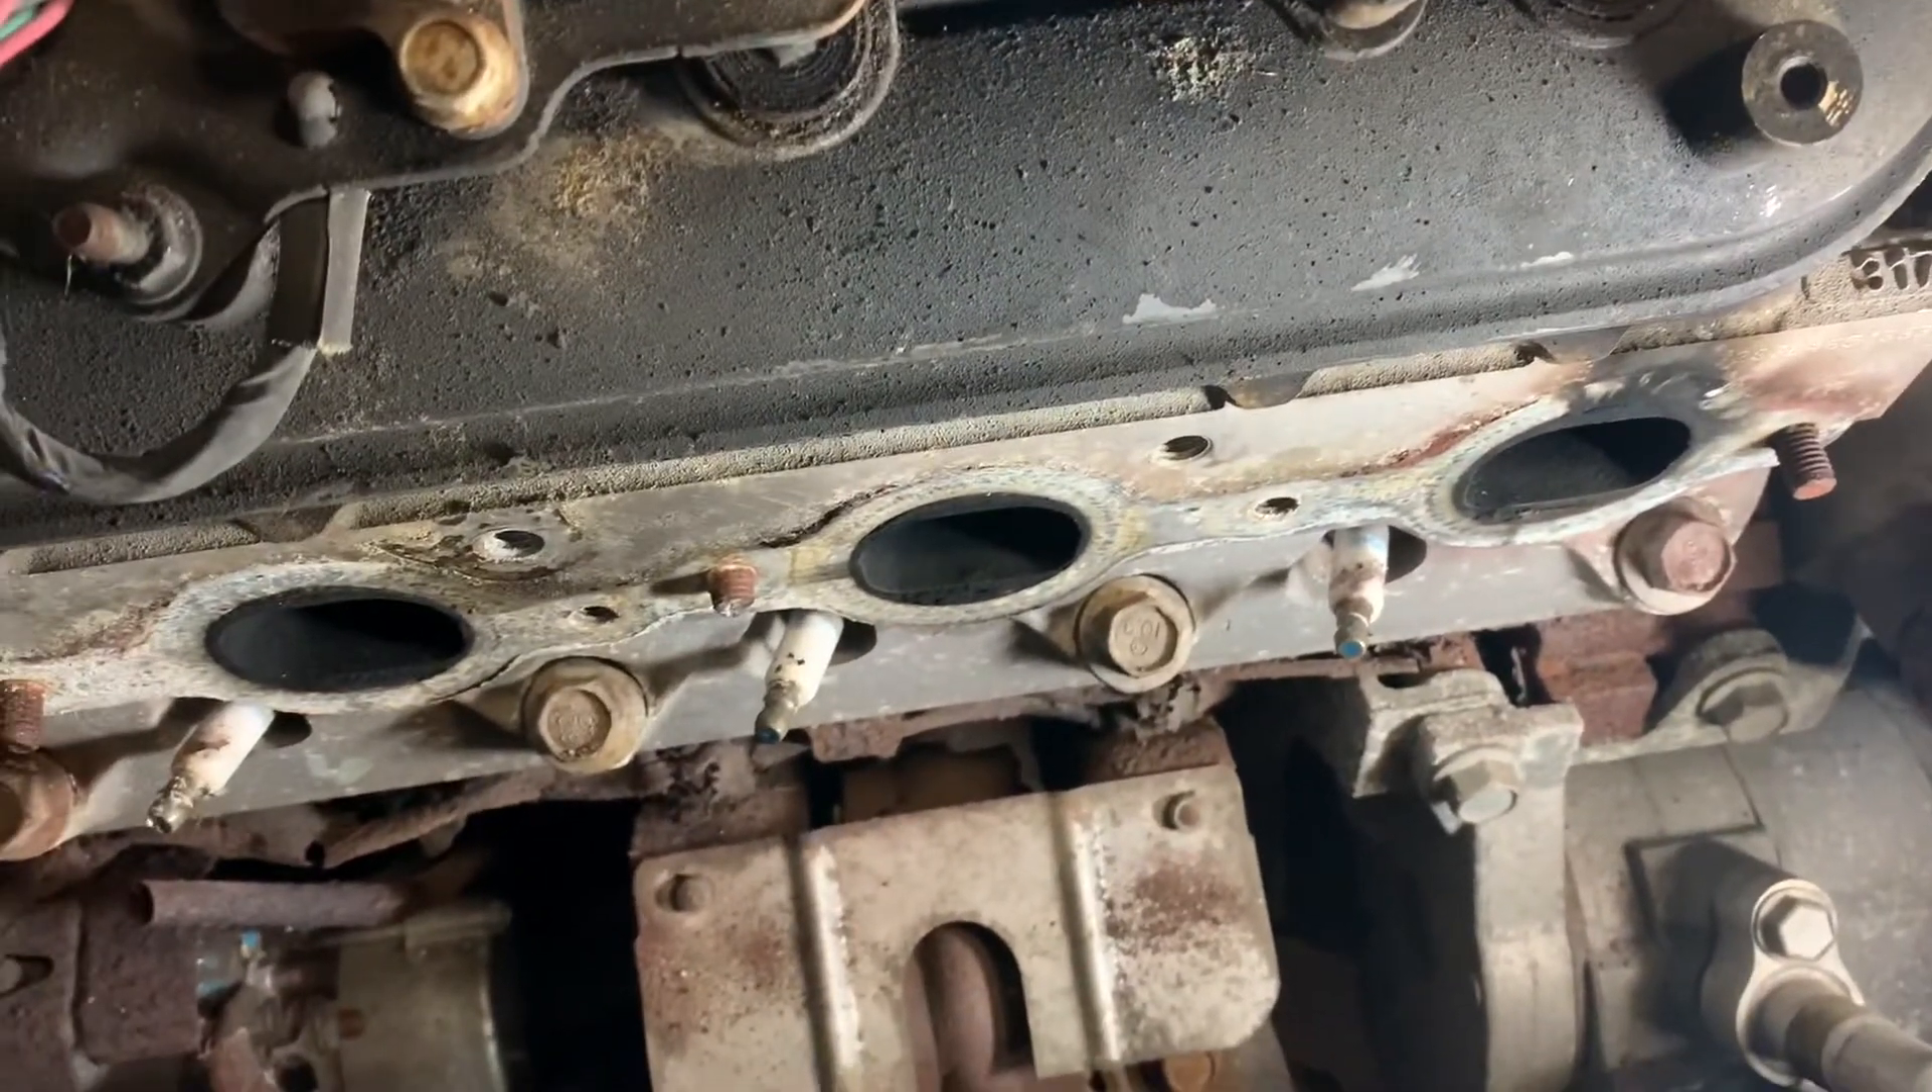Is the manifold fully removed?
Yes.